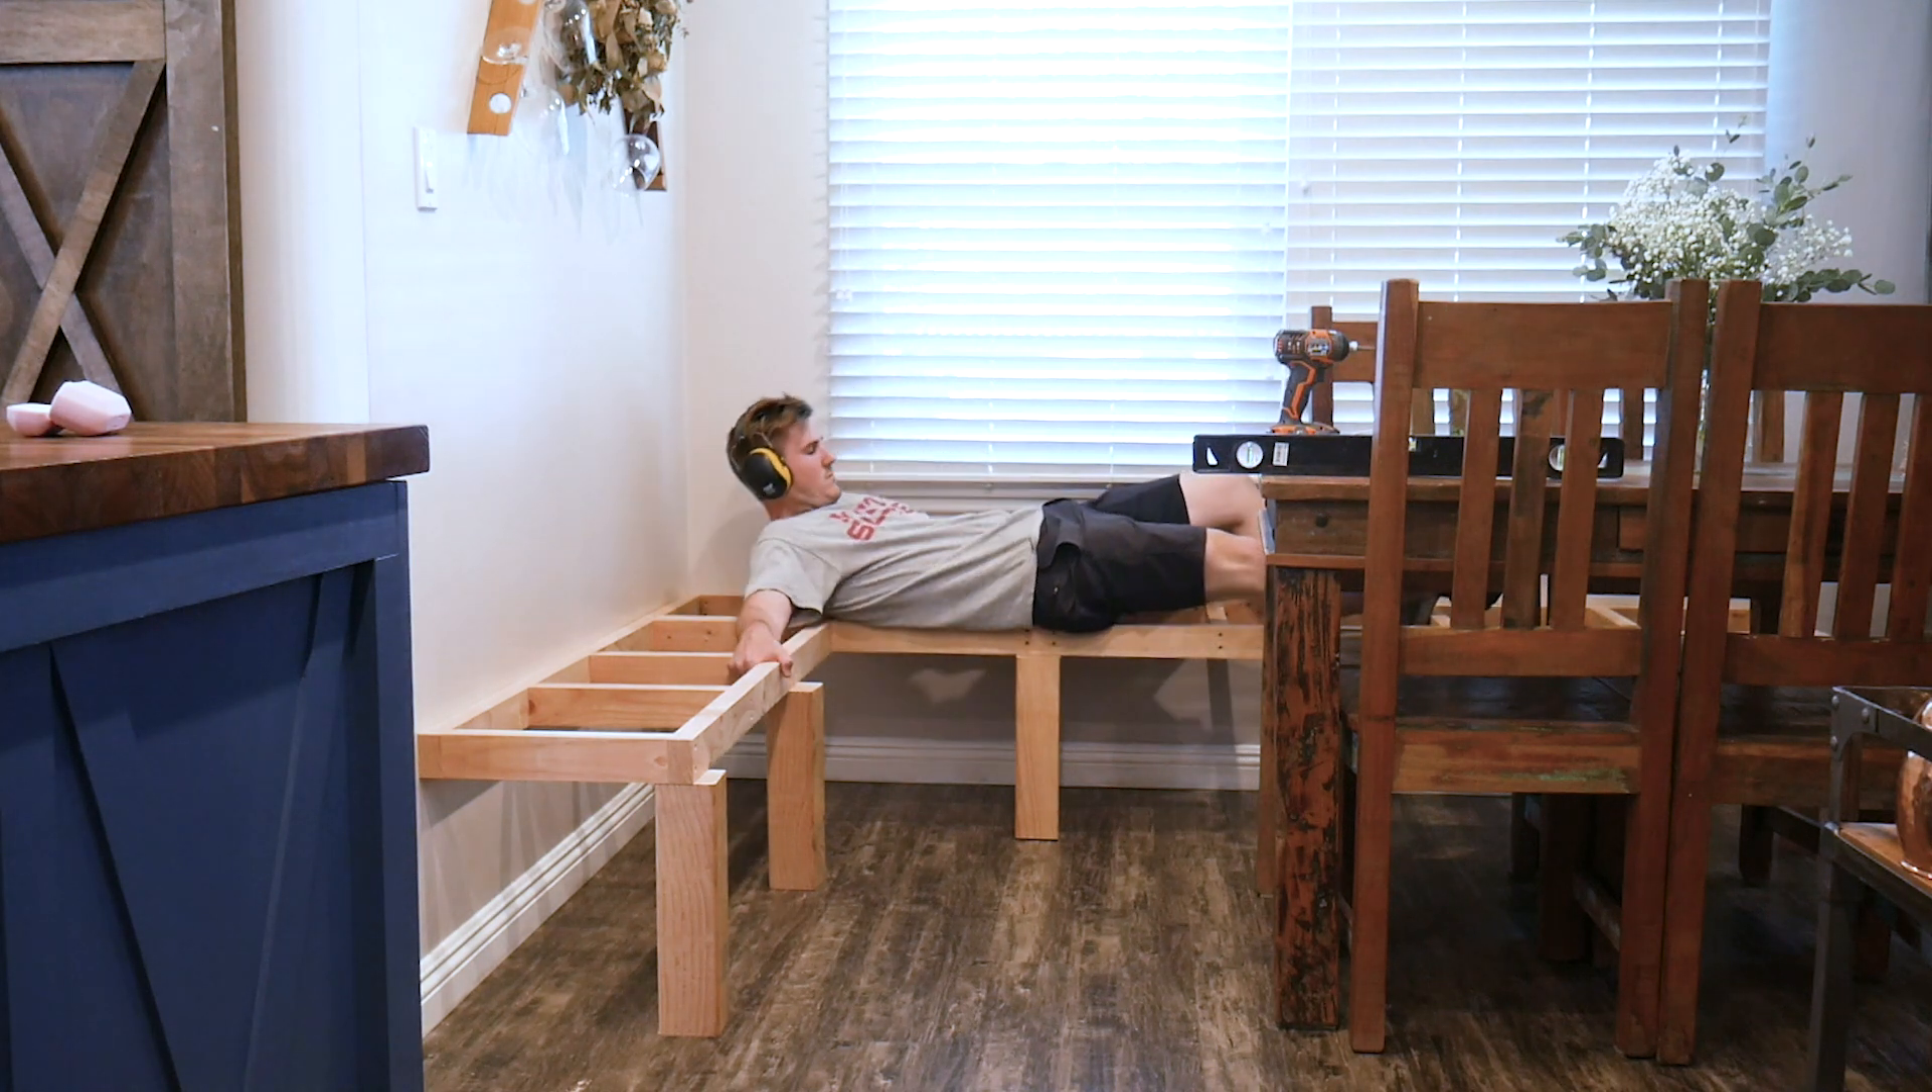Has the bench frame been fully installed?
Yes.